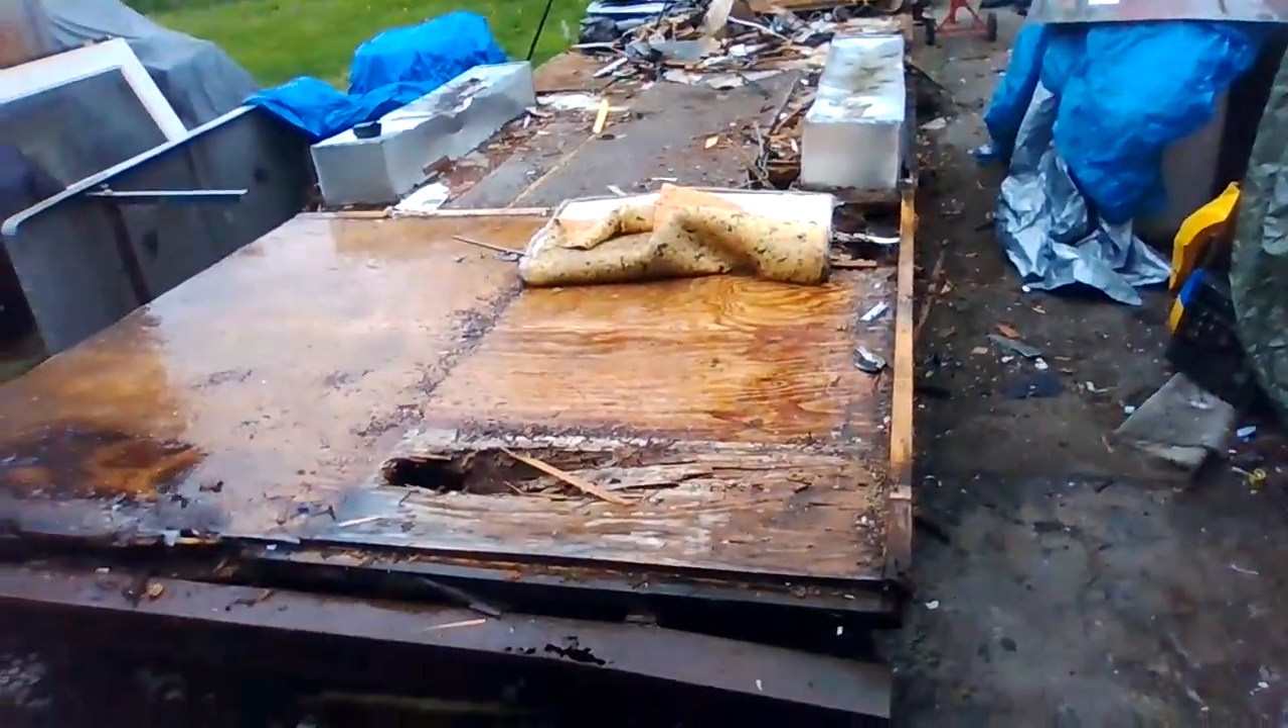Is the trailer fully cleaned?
No.